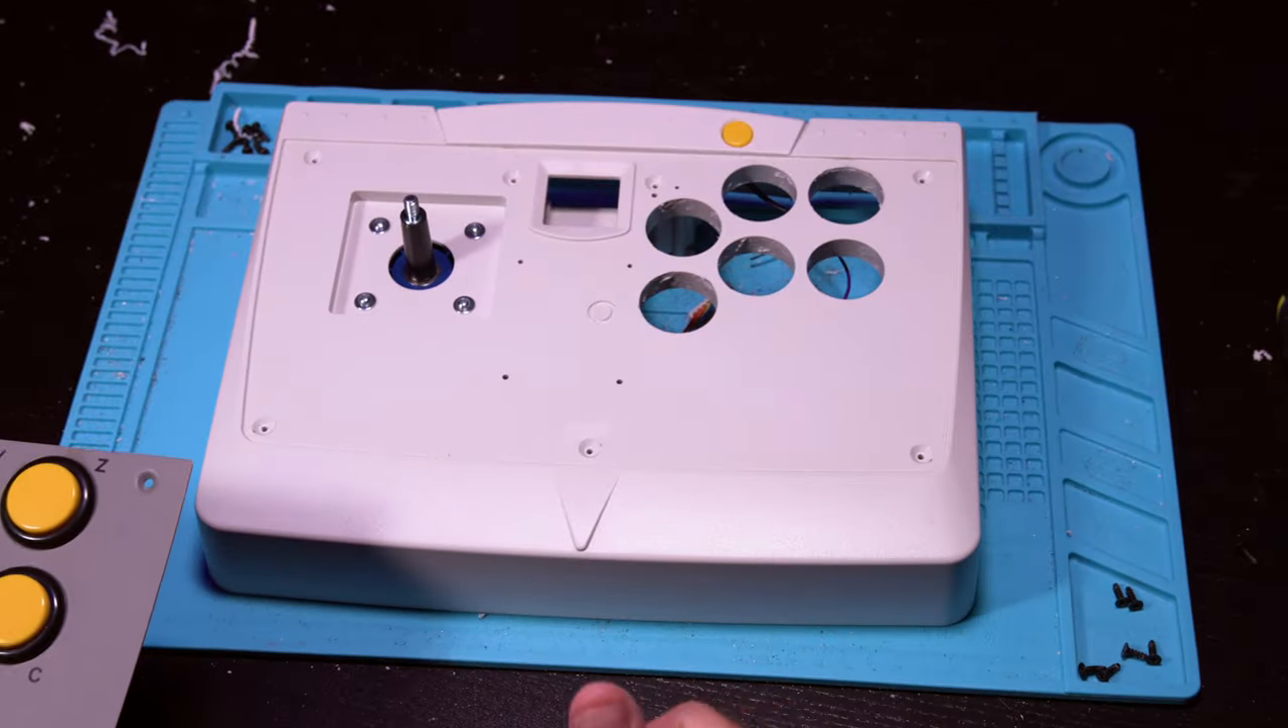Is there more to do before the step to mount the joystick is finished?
No.